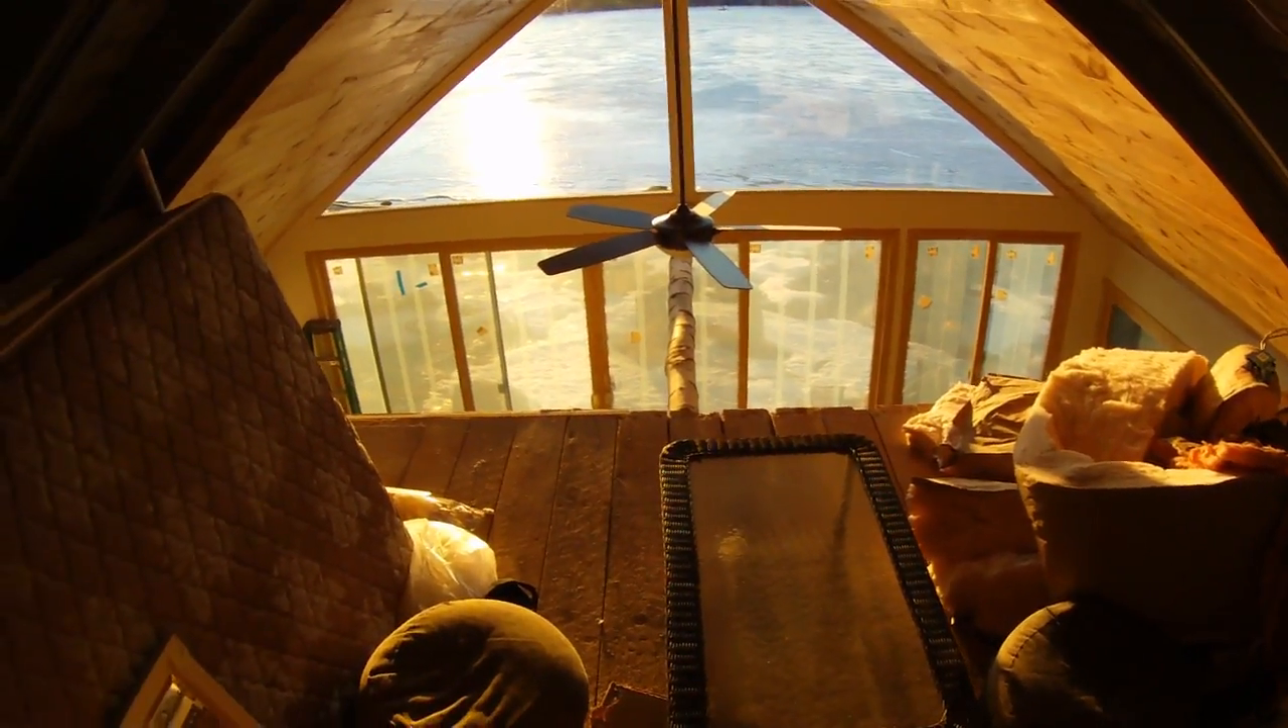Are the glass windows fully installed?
Yes.